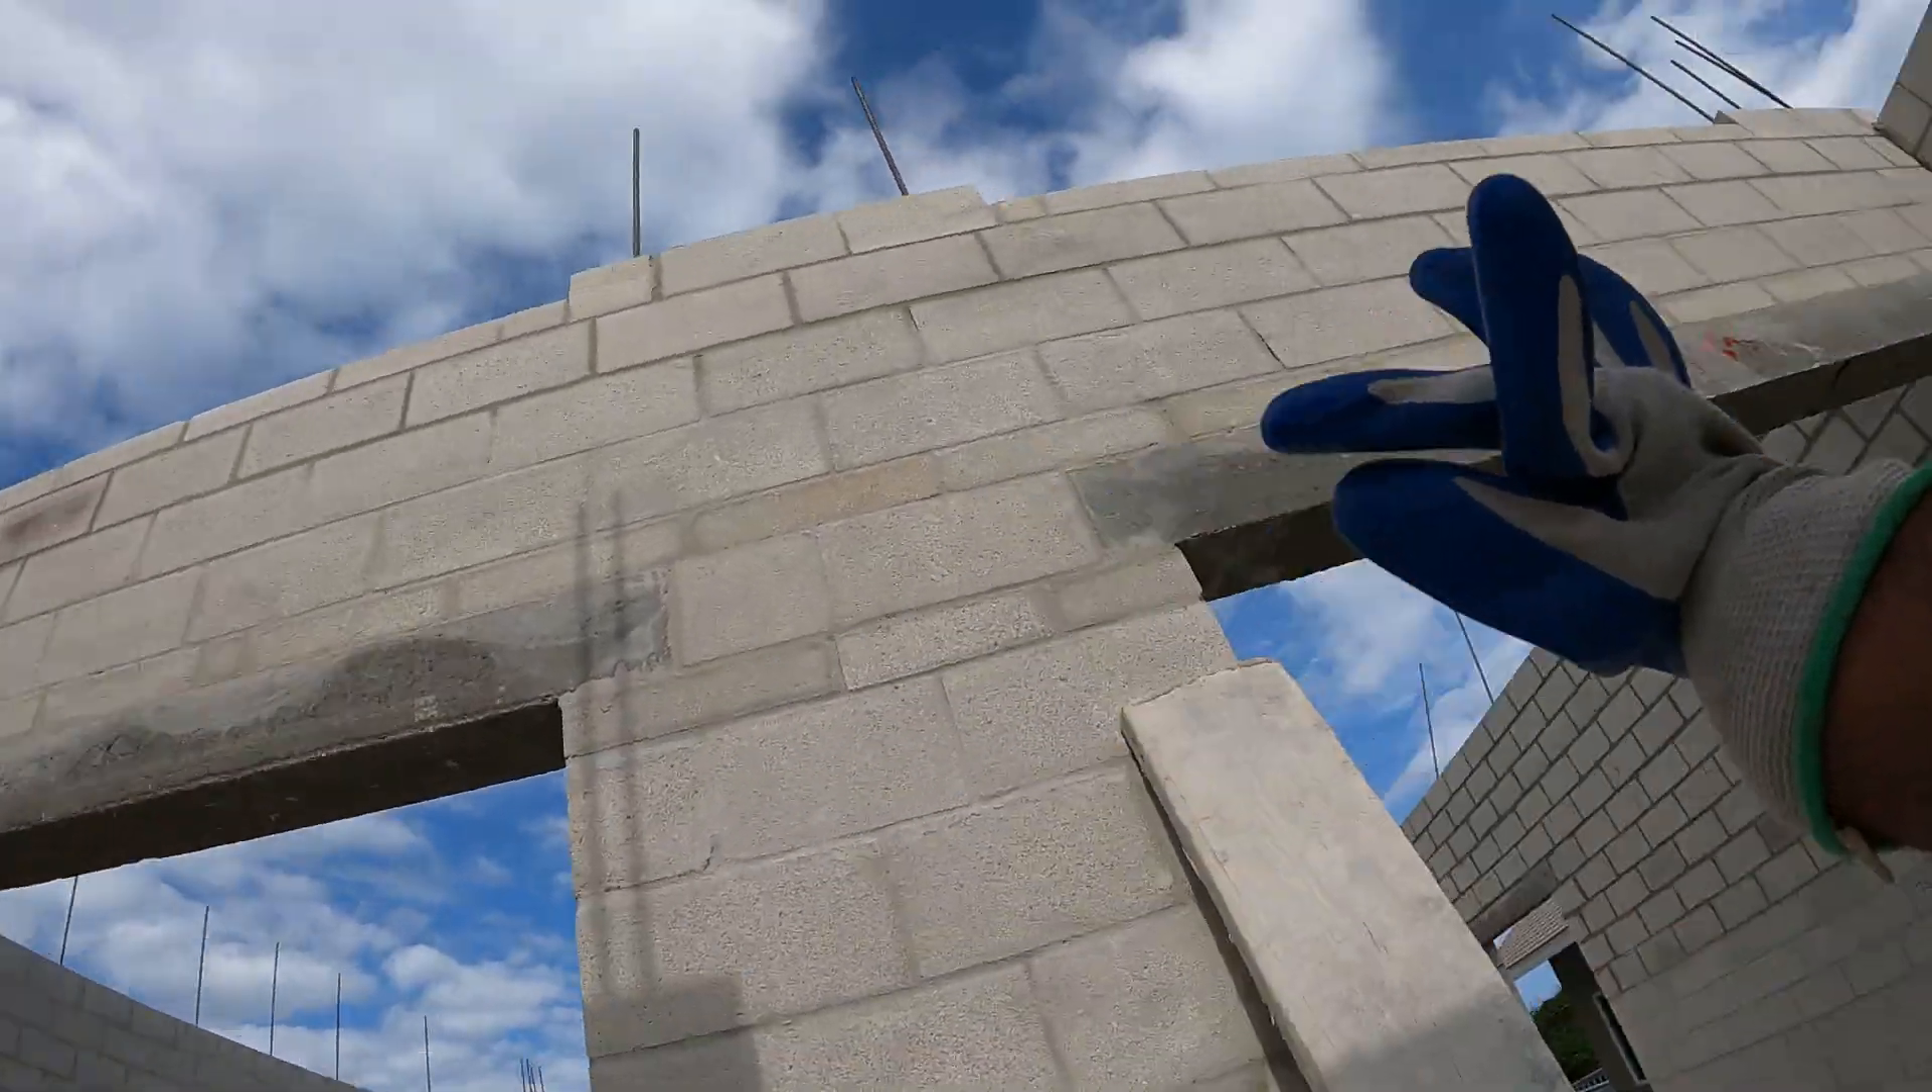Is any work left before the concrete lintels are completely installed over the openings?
No.